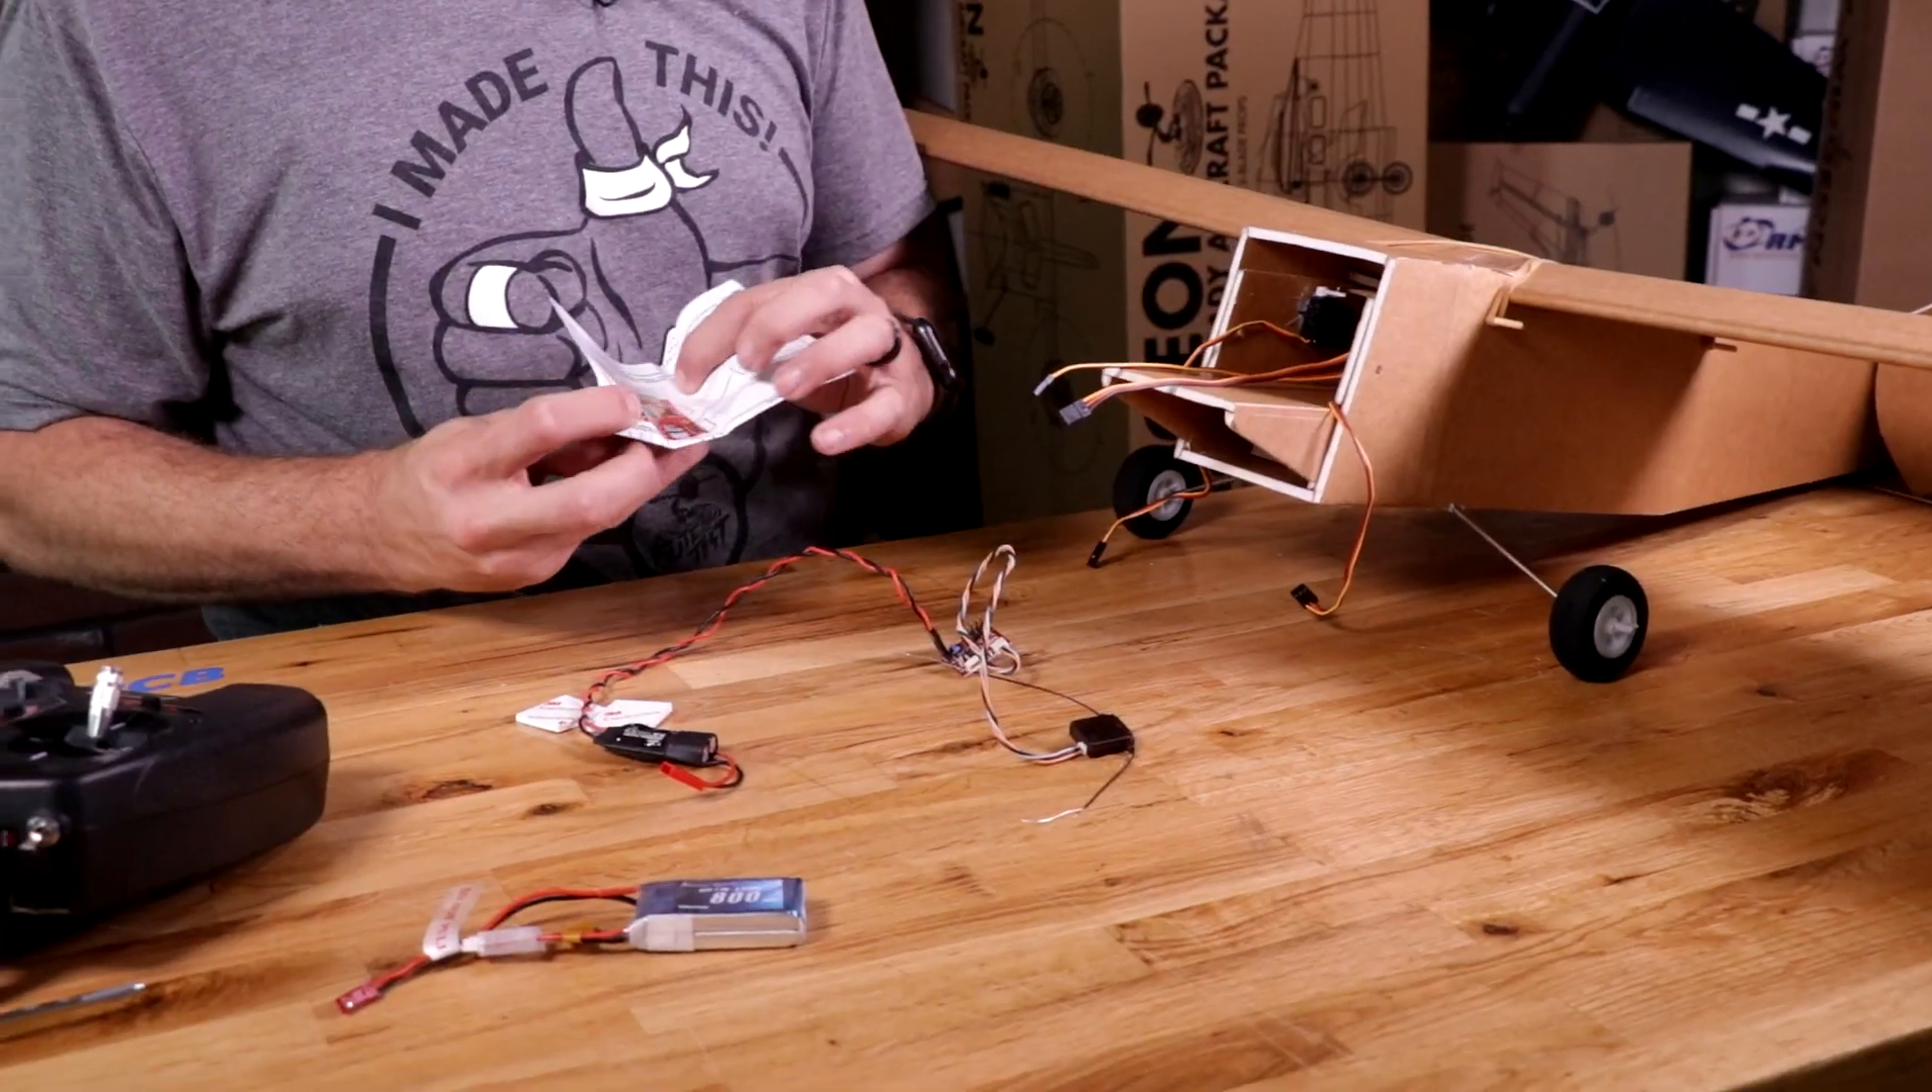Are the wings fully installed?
Yes.